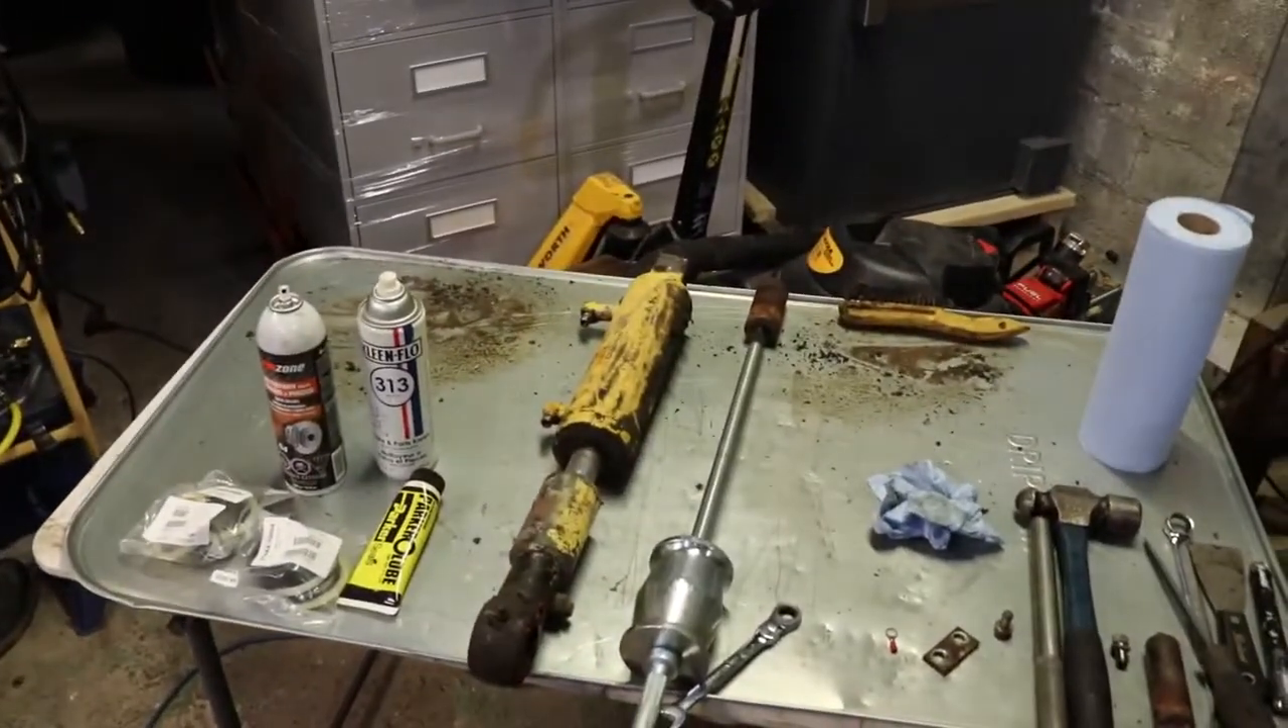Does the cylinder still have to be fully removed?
No.